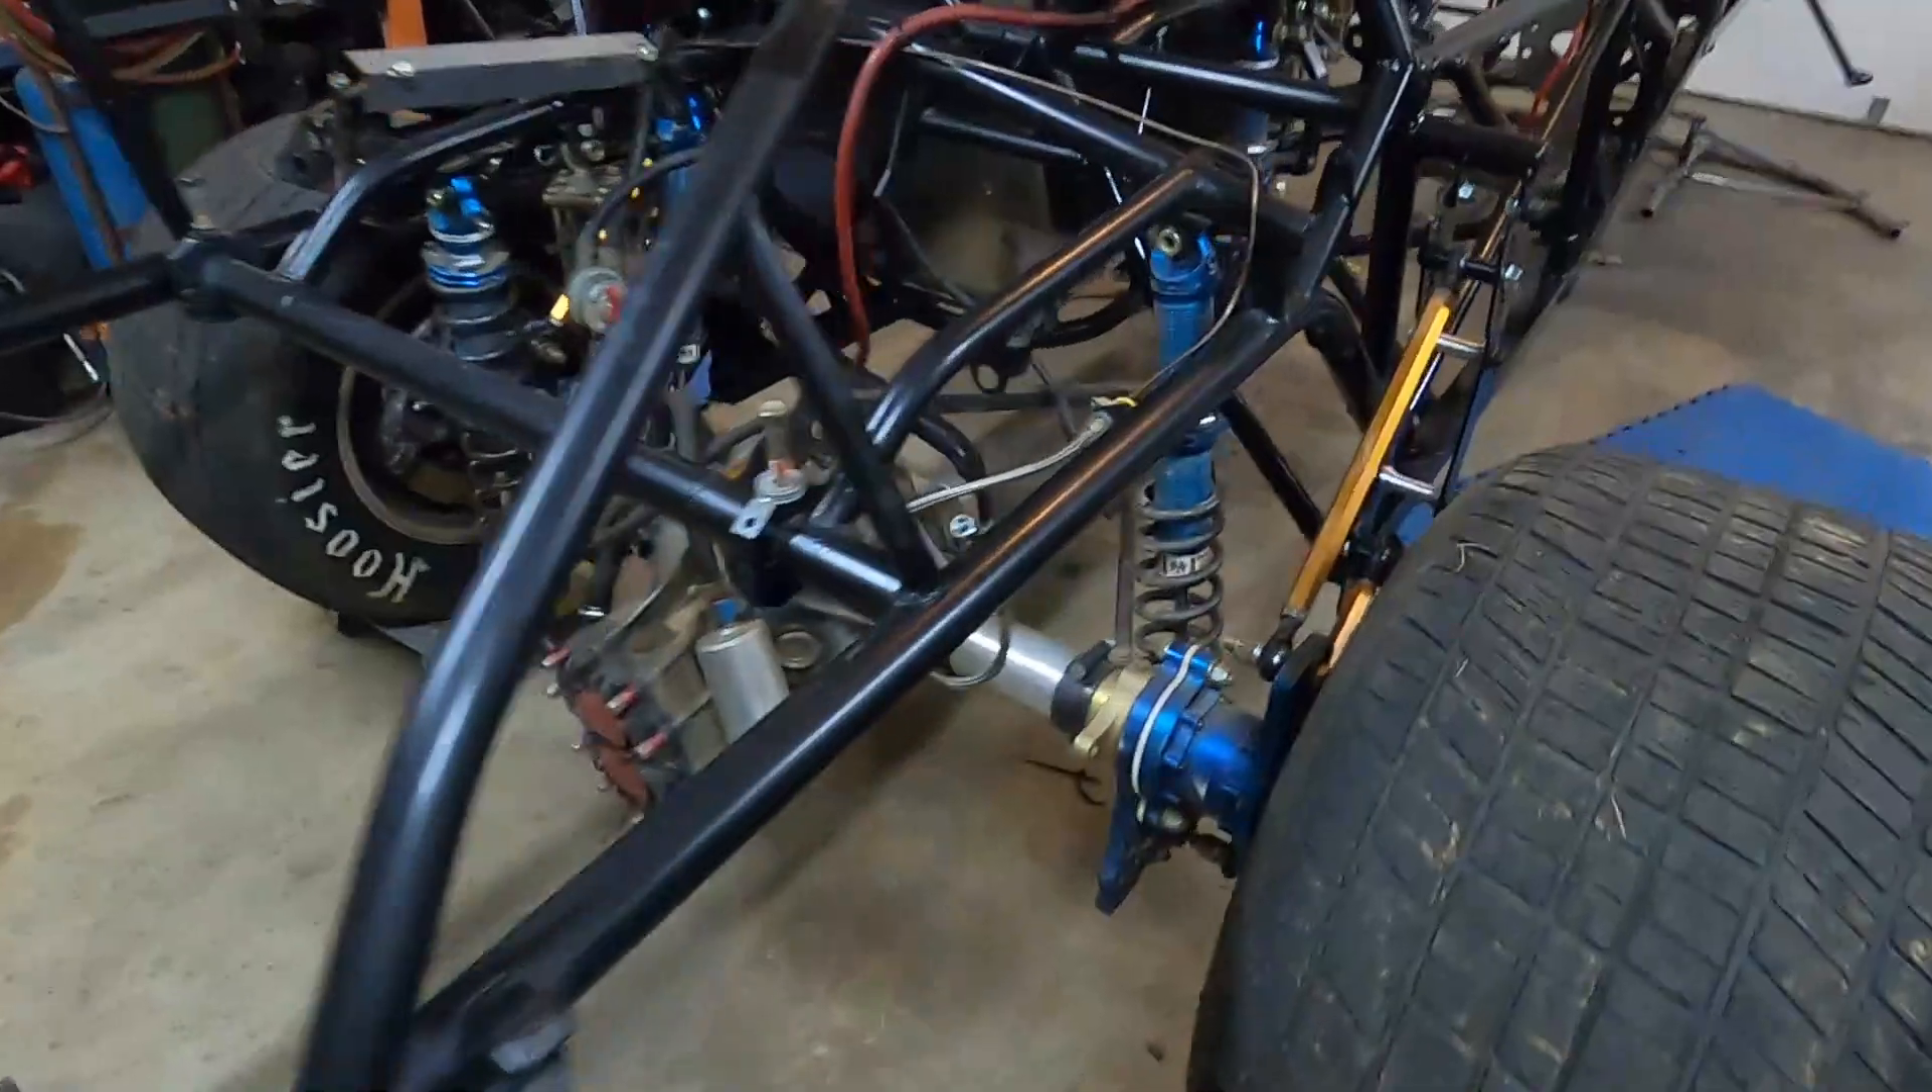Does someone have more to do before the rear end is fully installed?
No.